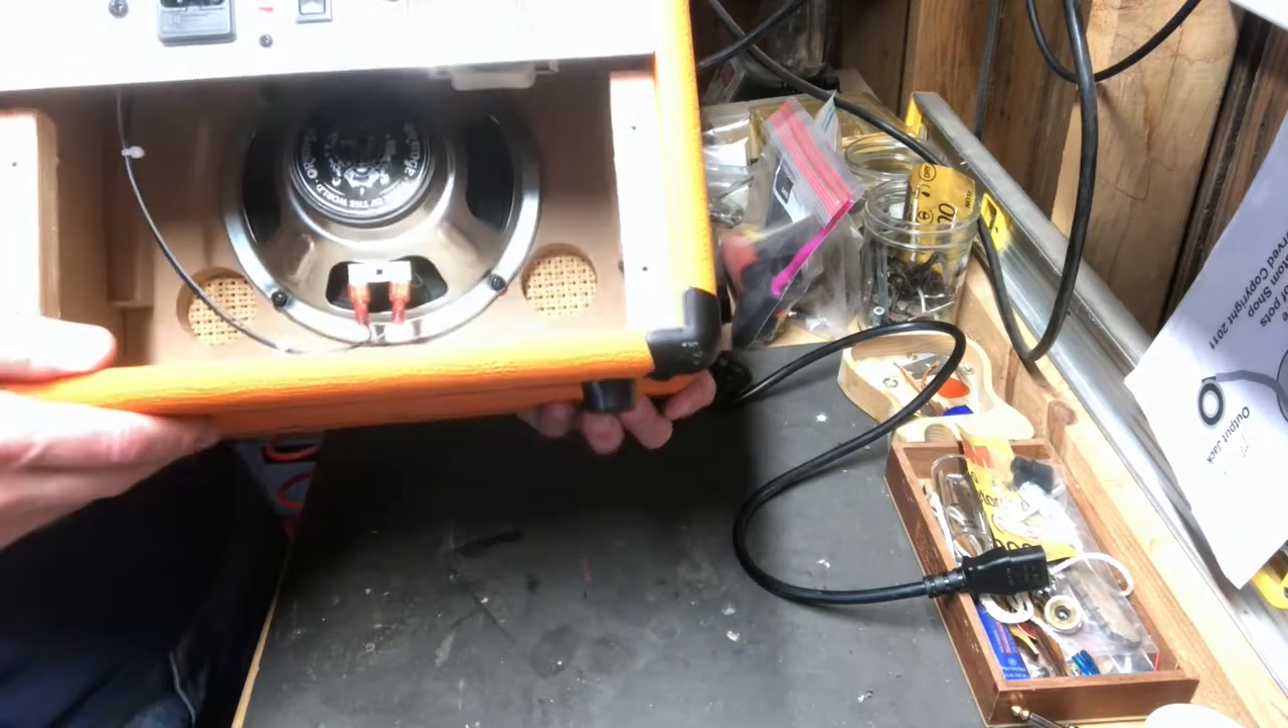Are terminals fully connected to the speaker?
Yes.